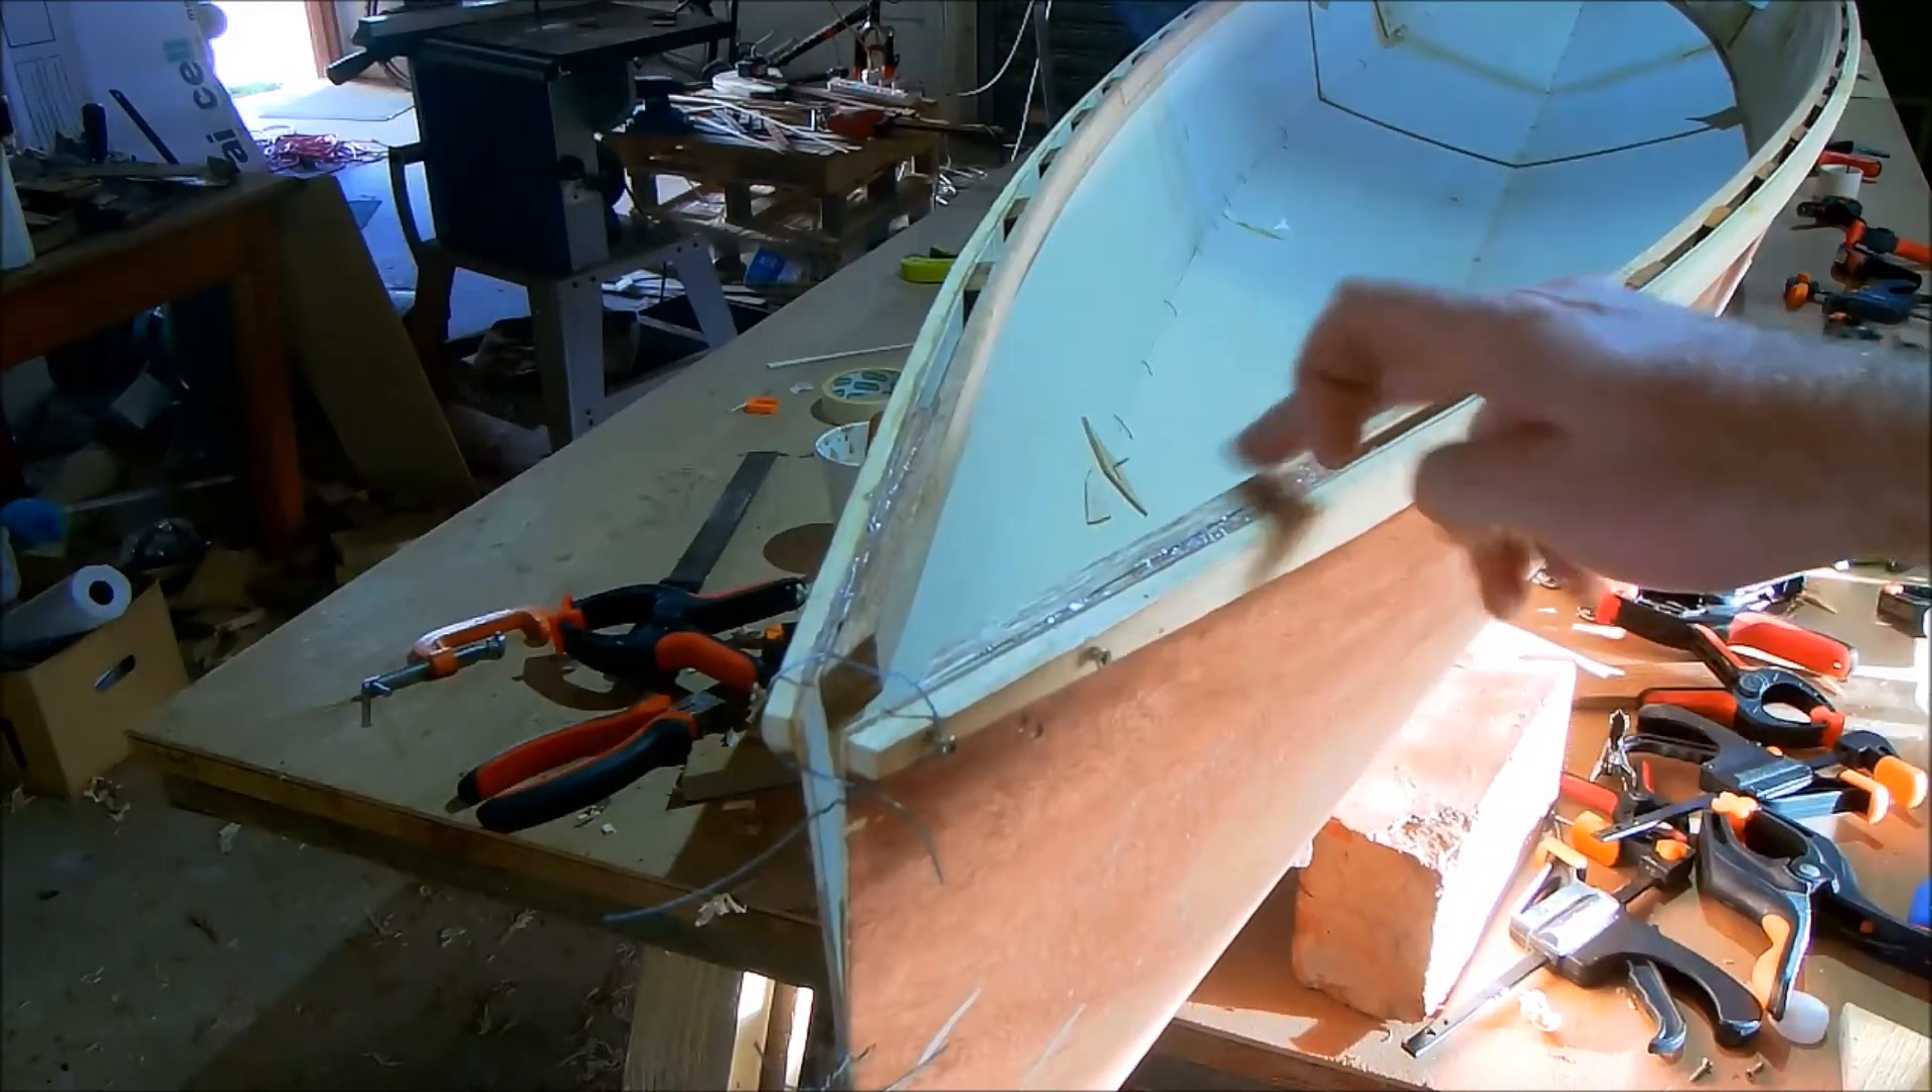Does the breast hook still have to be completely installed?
Yes.